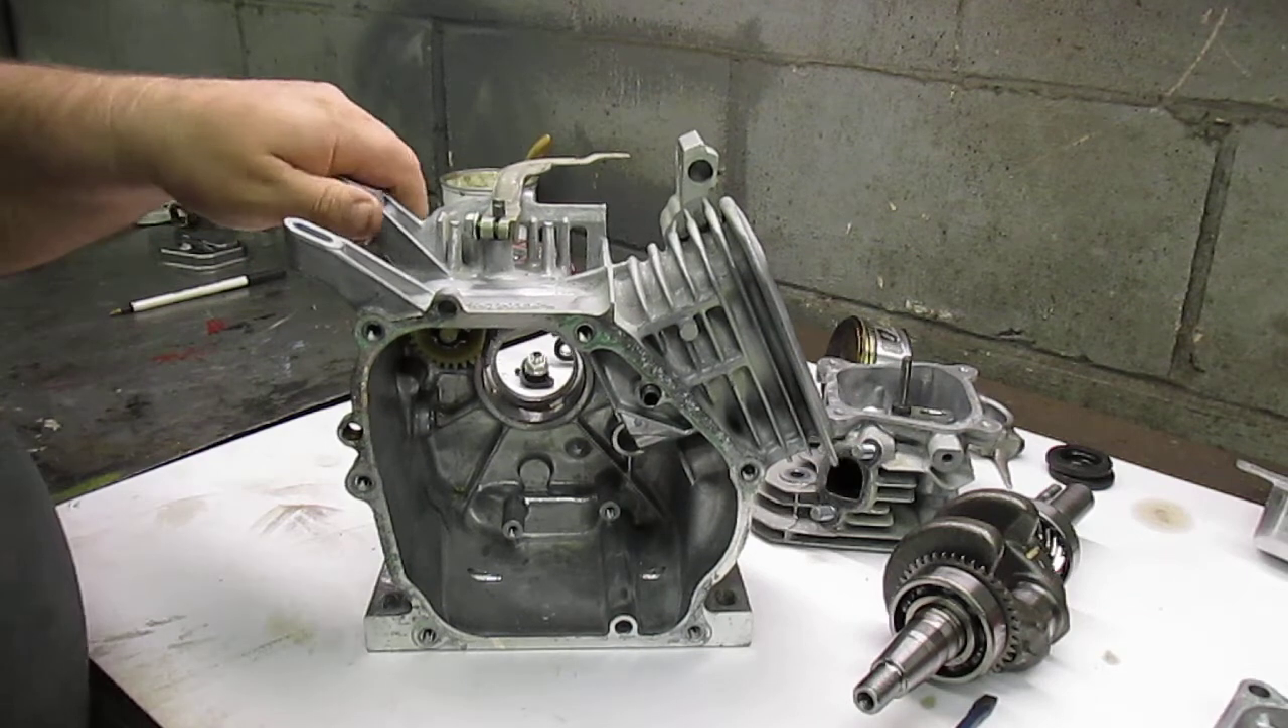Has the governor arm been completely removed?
No.